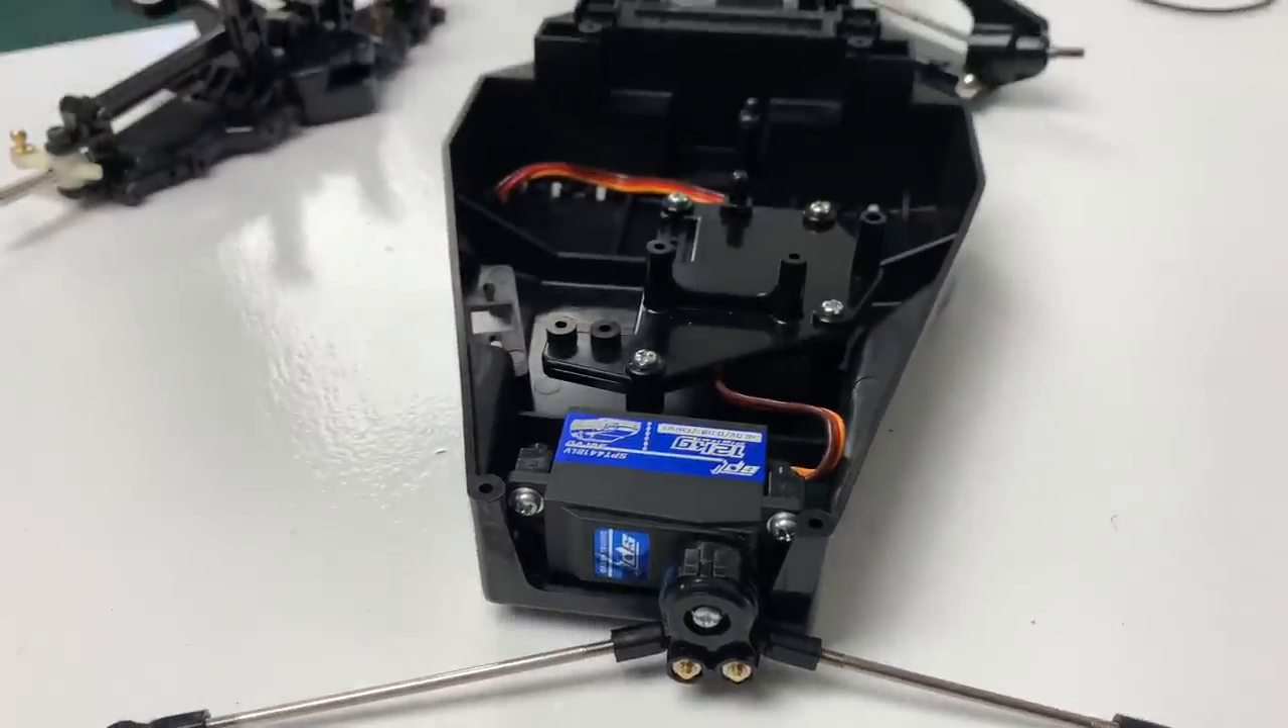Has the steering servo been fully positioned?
Yes.